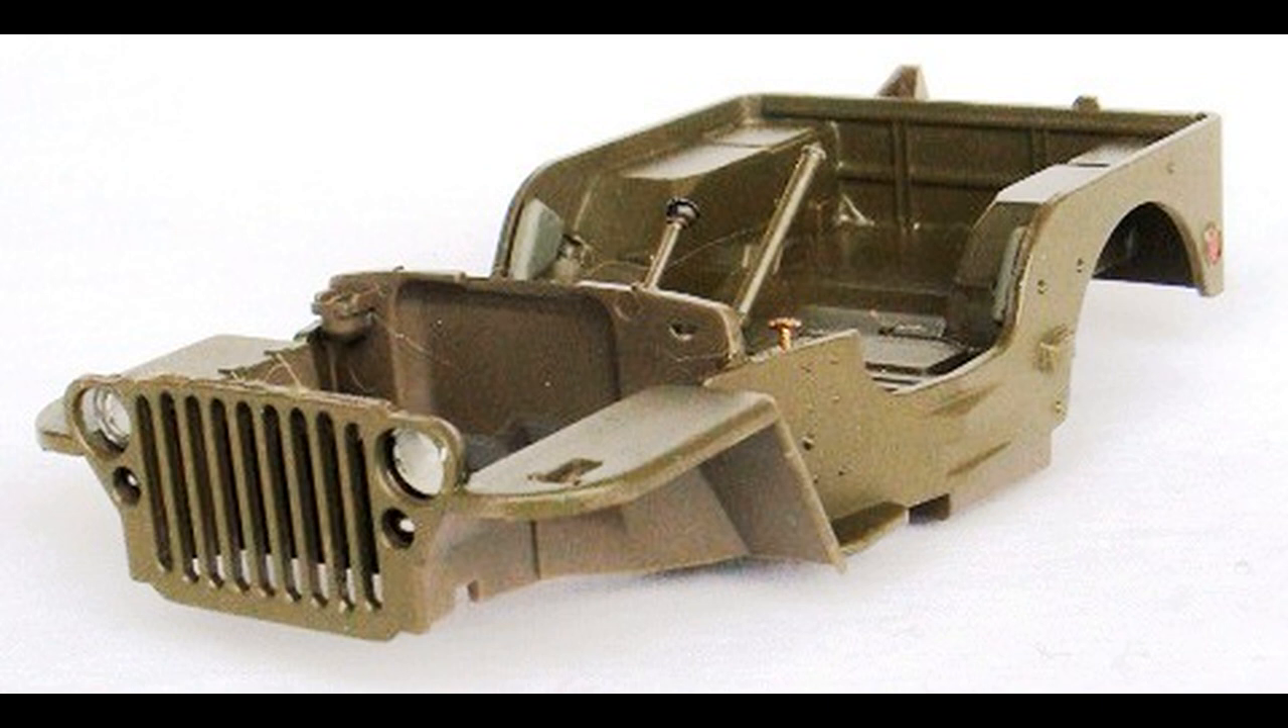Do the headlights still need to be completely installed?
No.